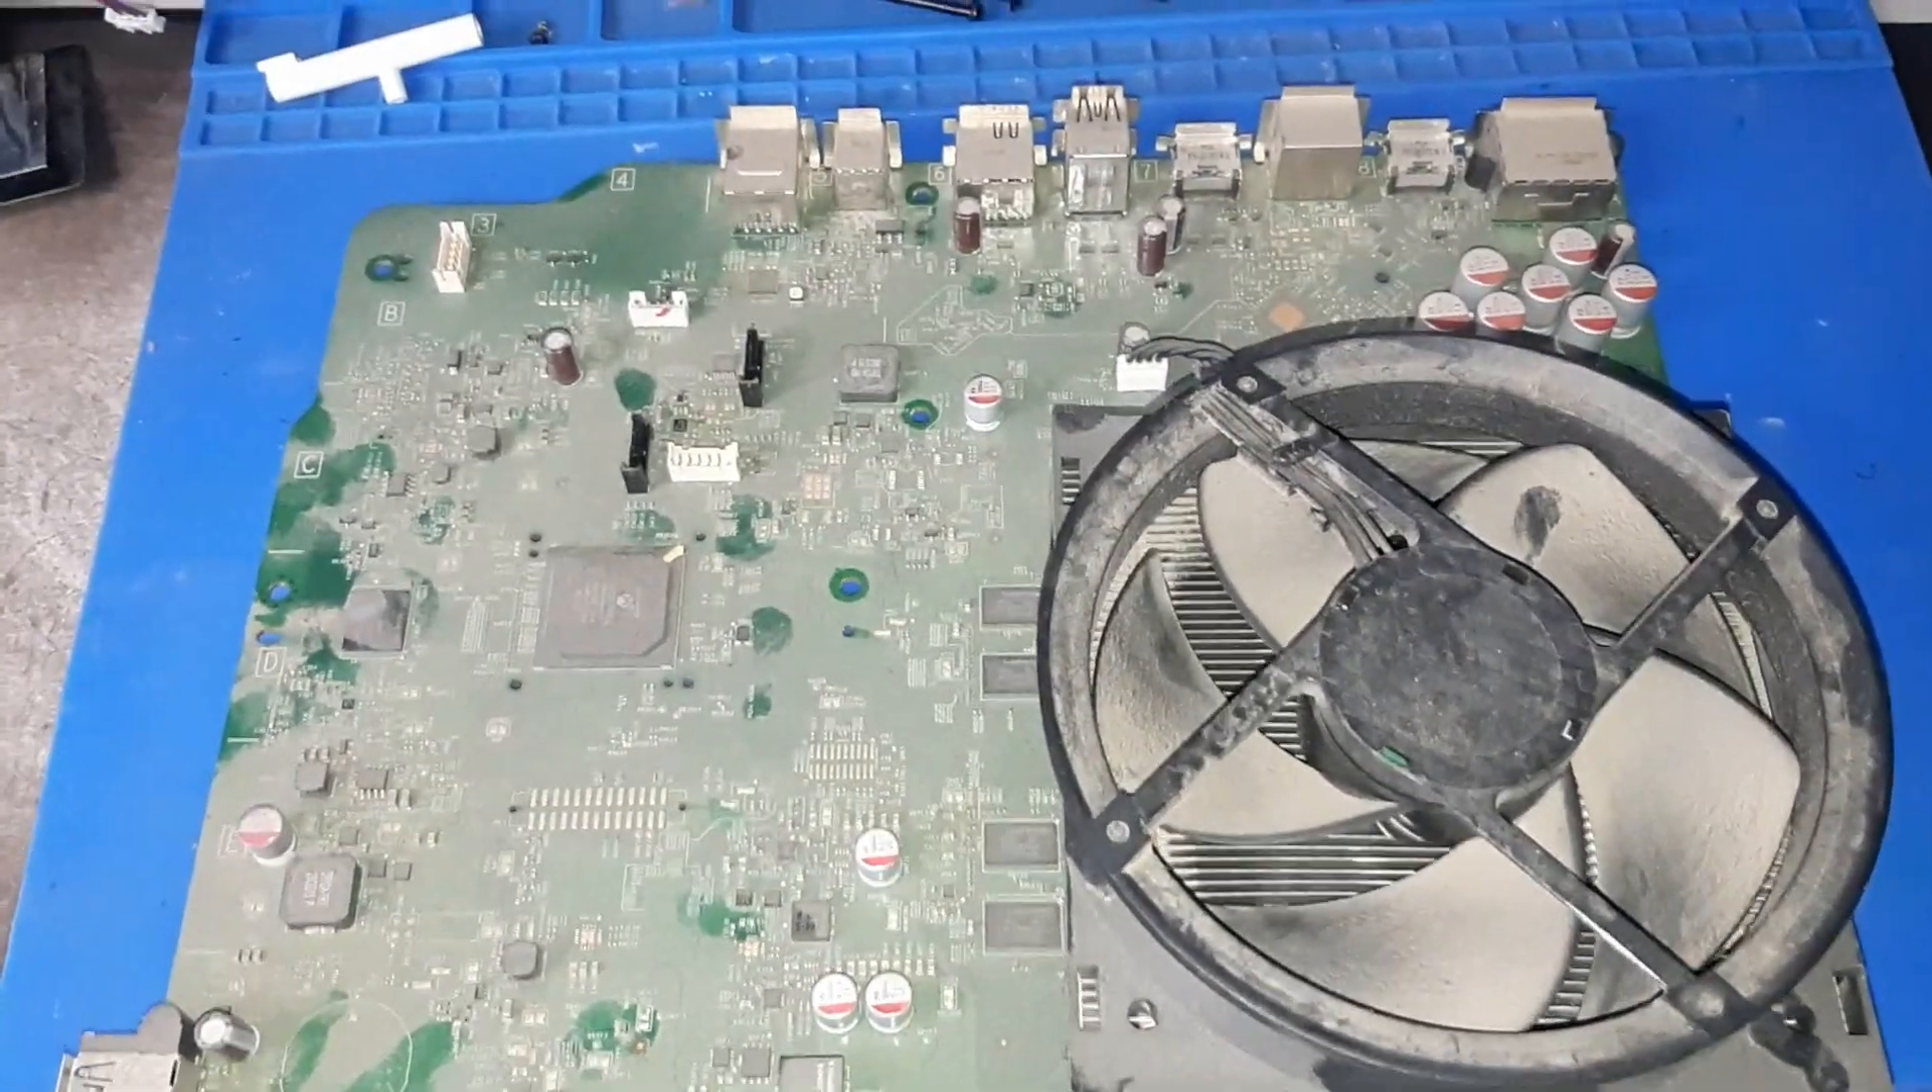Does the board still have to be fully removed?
No.